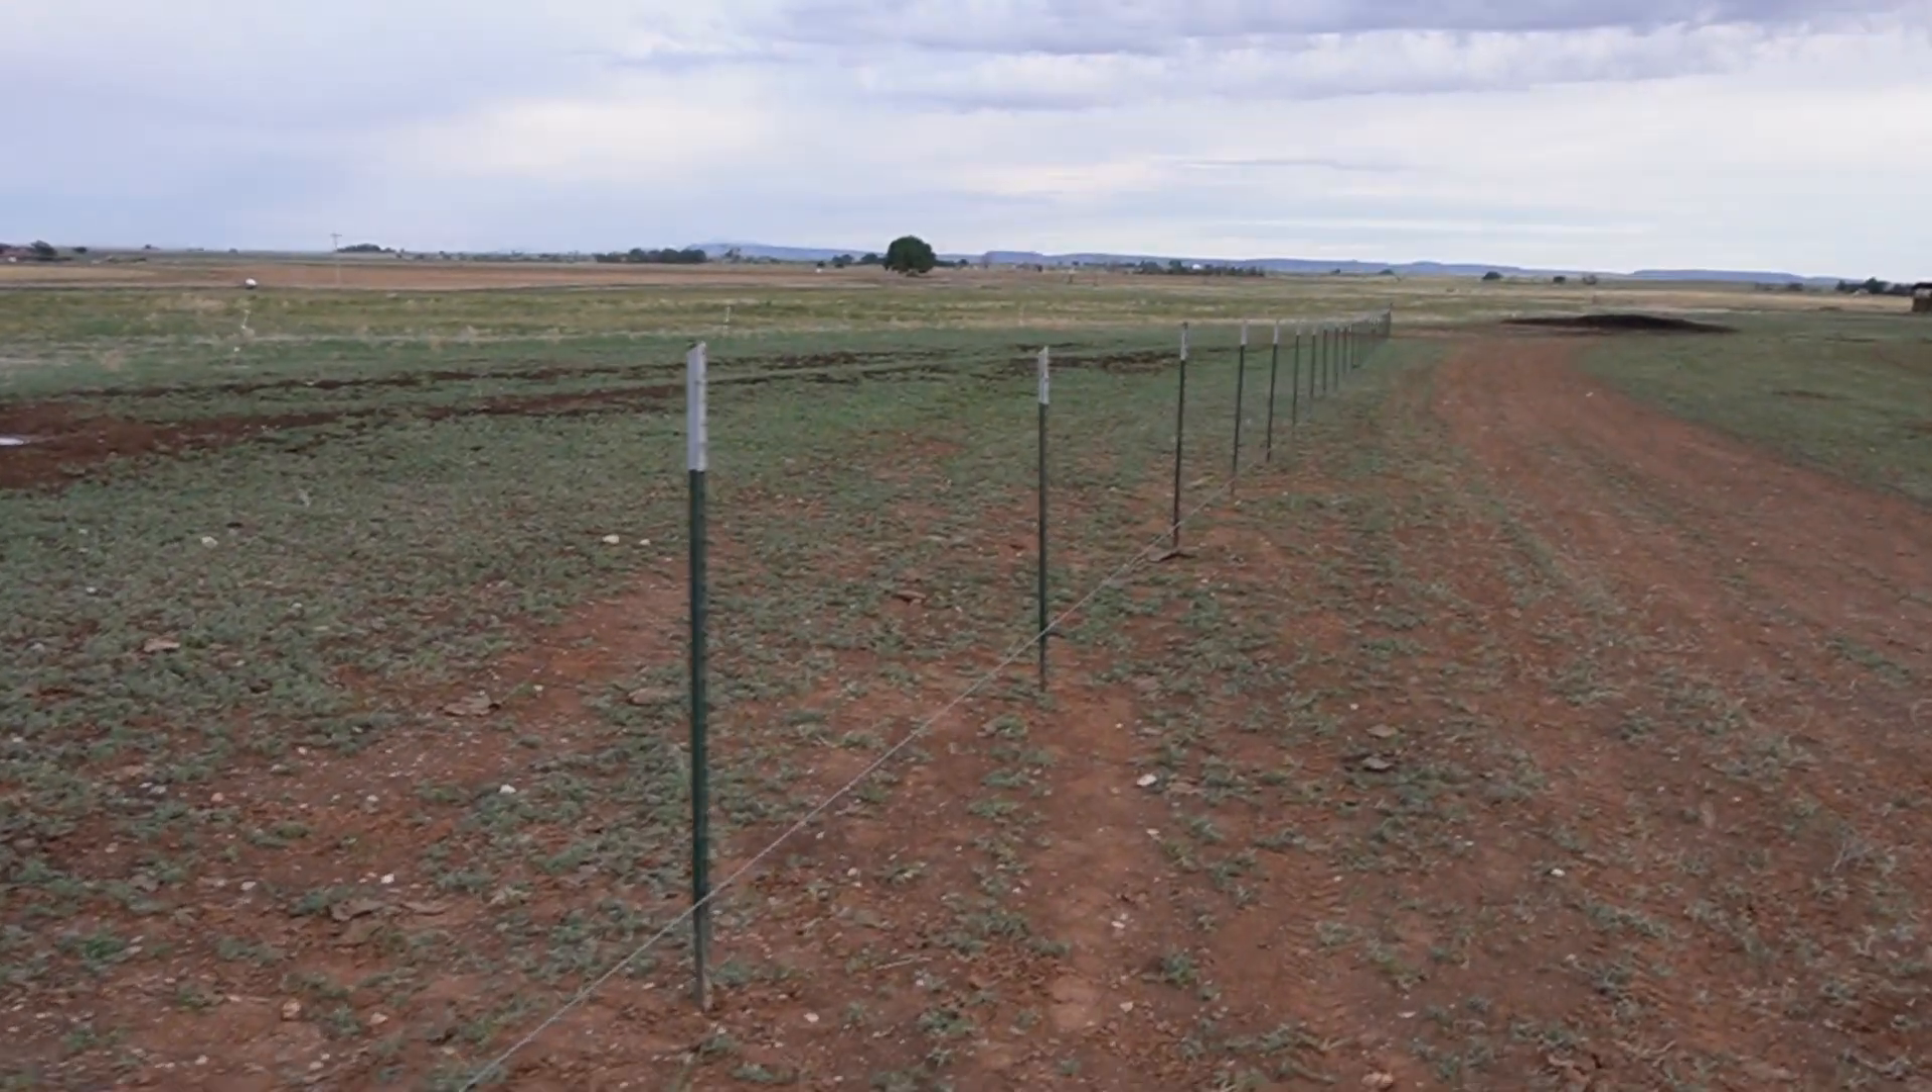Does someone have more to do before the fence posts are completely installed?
No.